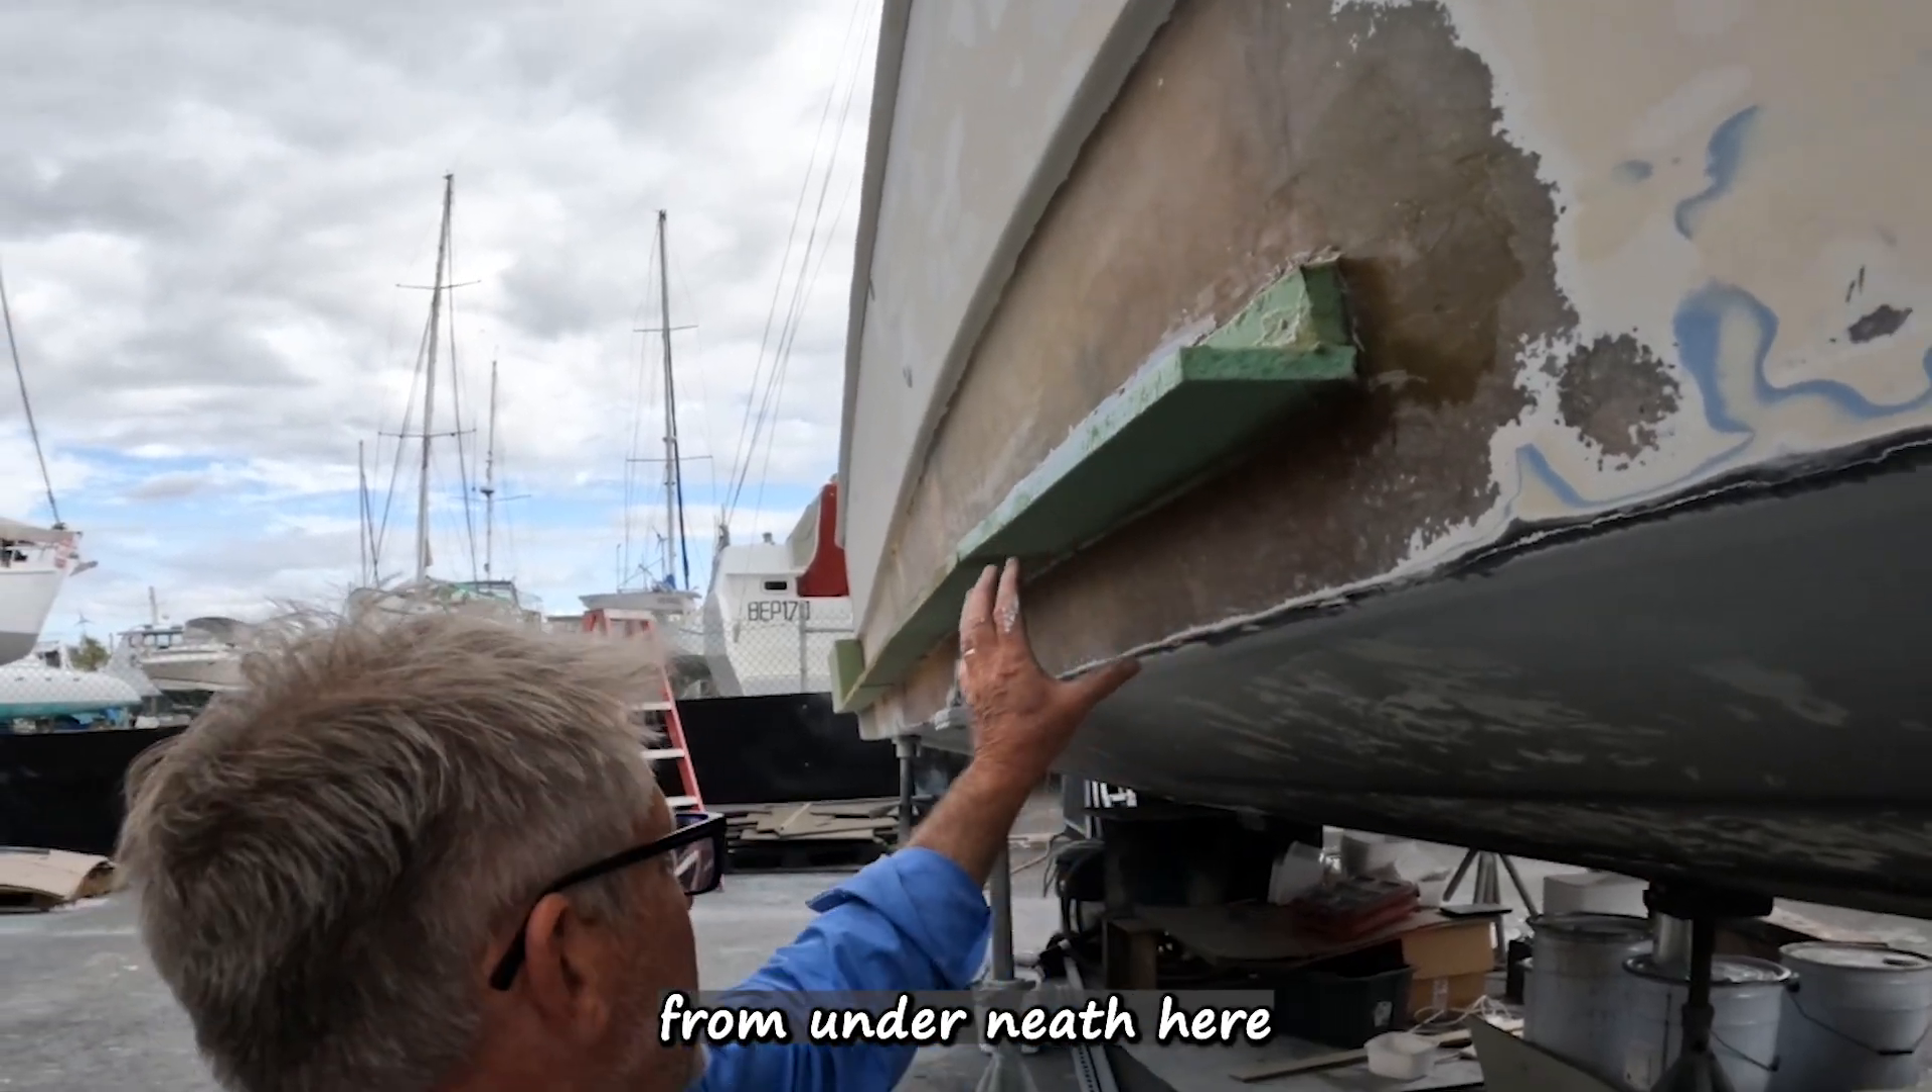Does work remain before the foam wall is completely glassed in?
Yes.